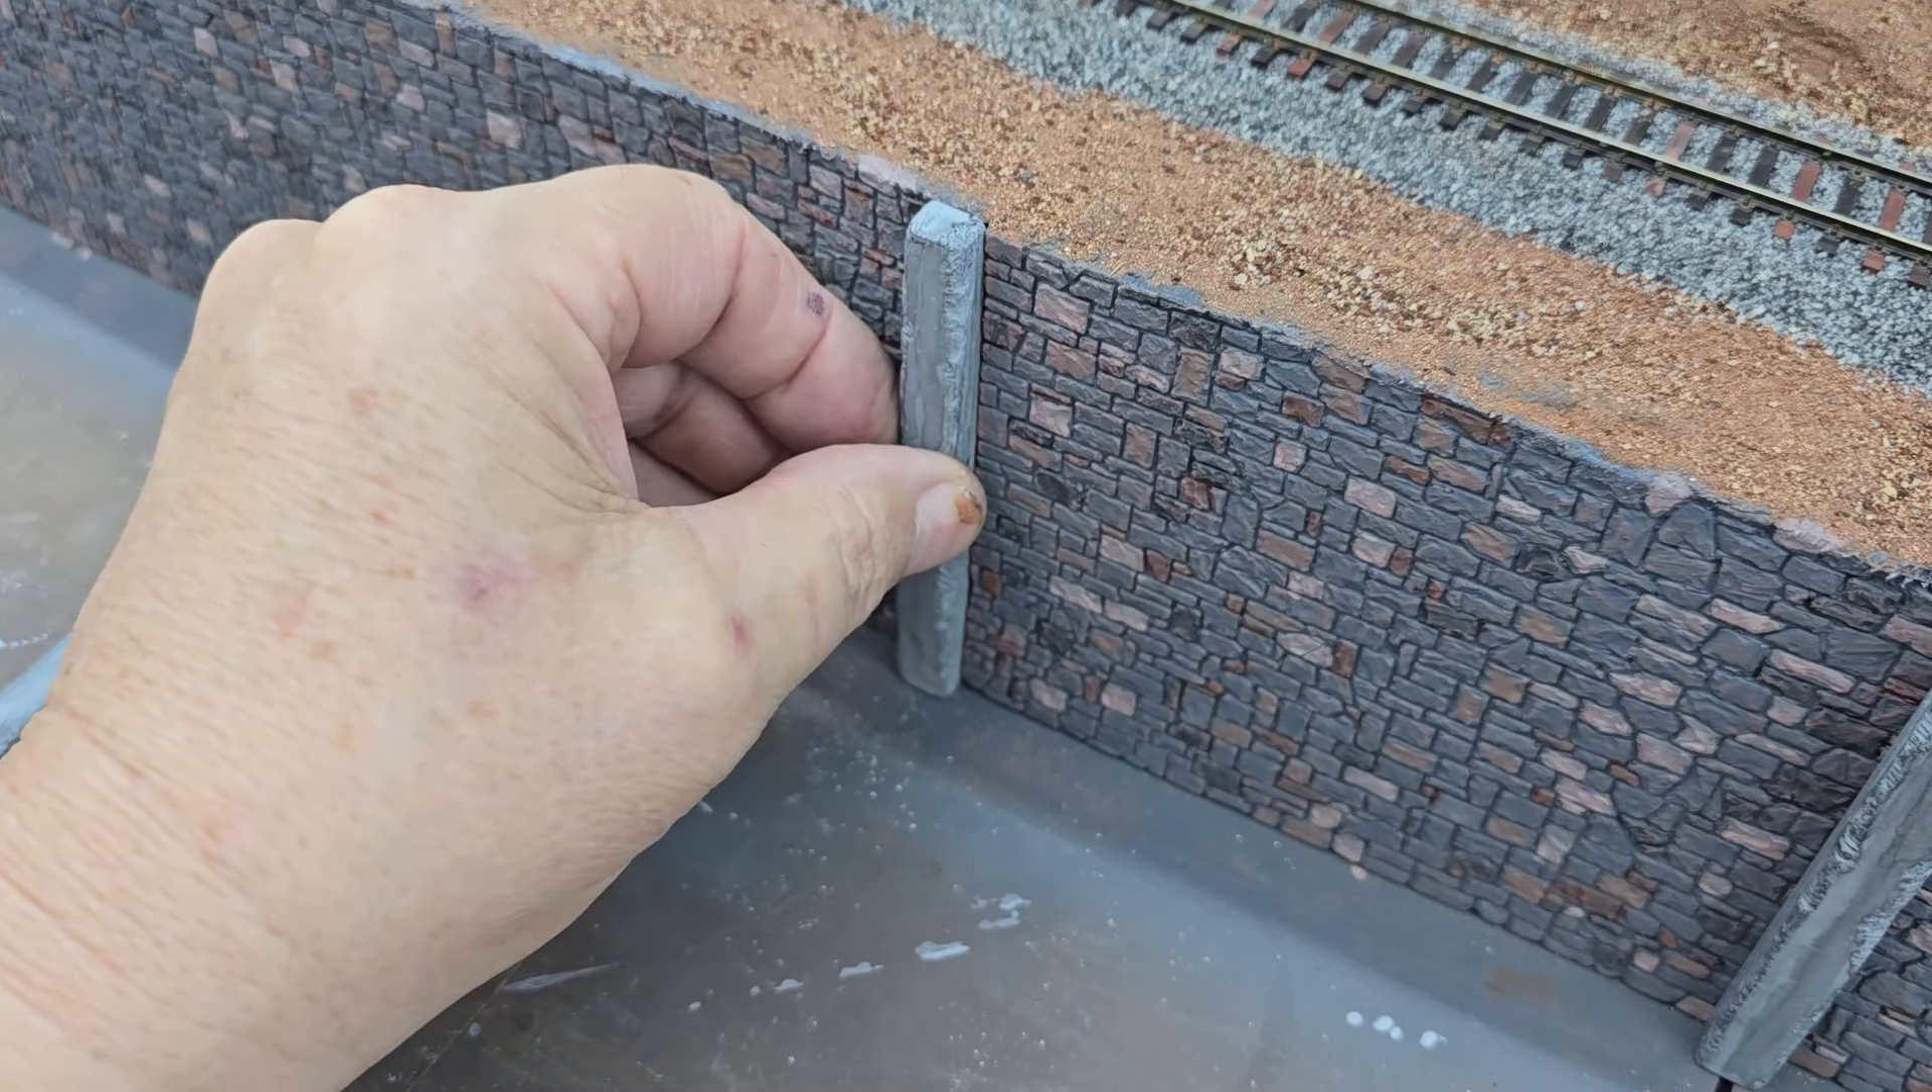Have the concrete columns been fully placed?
No.